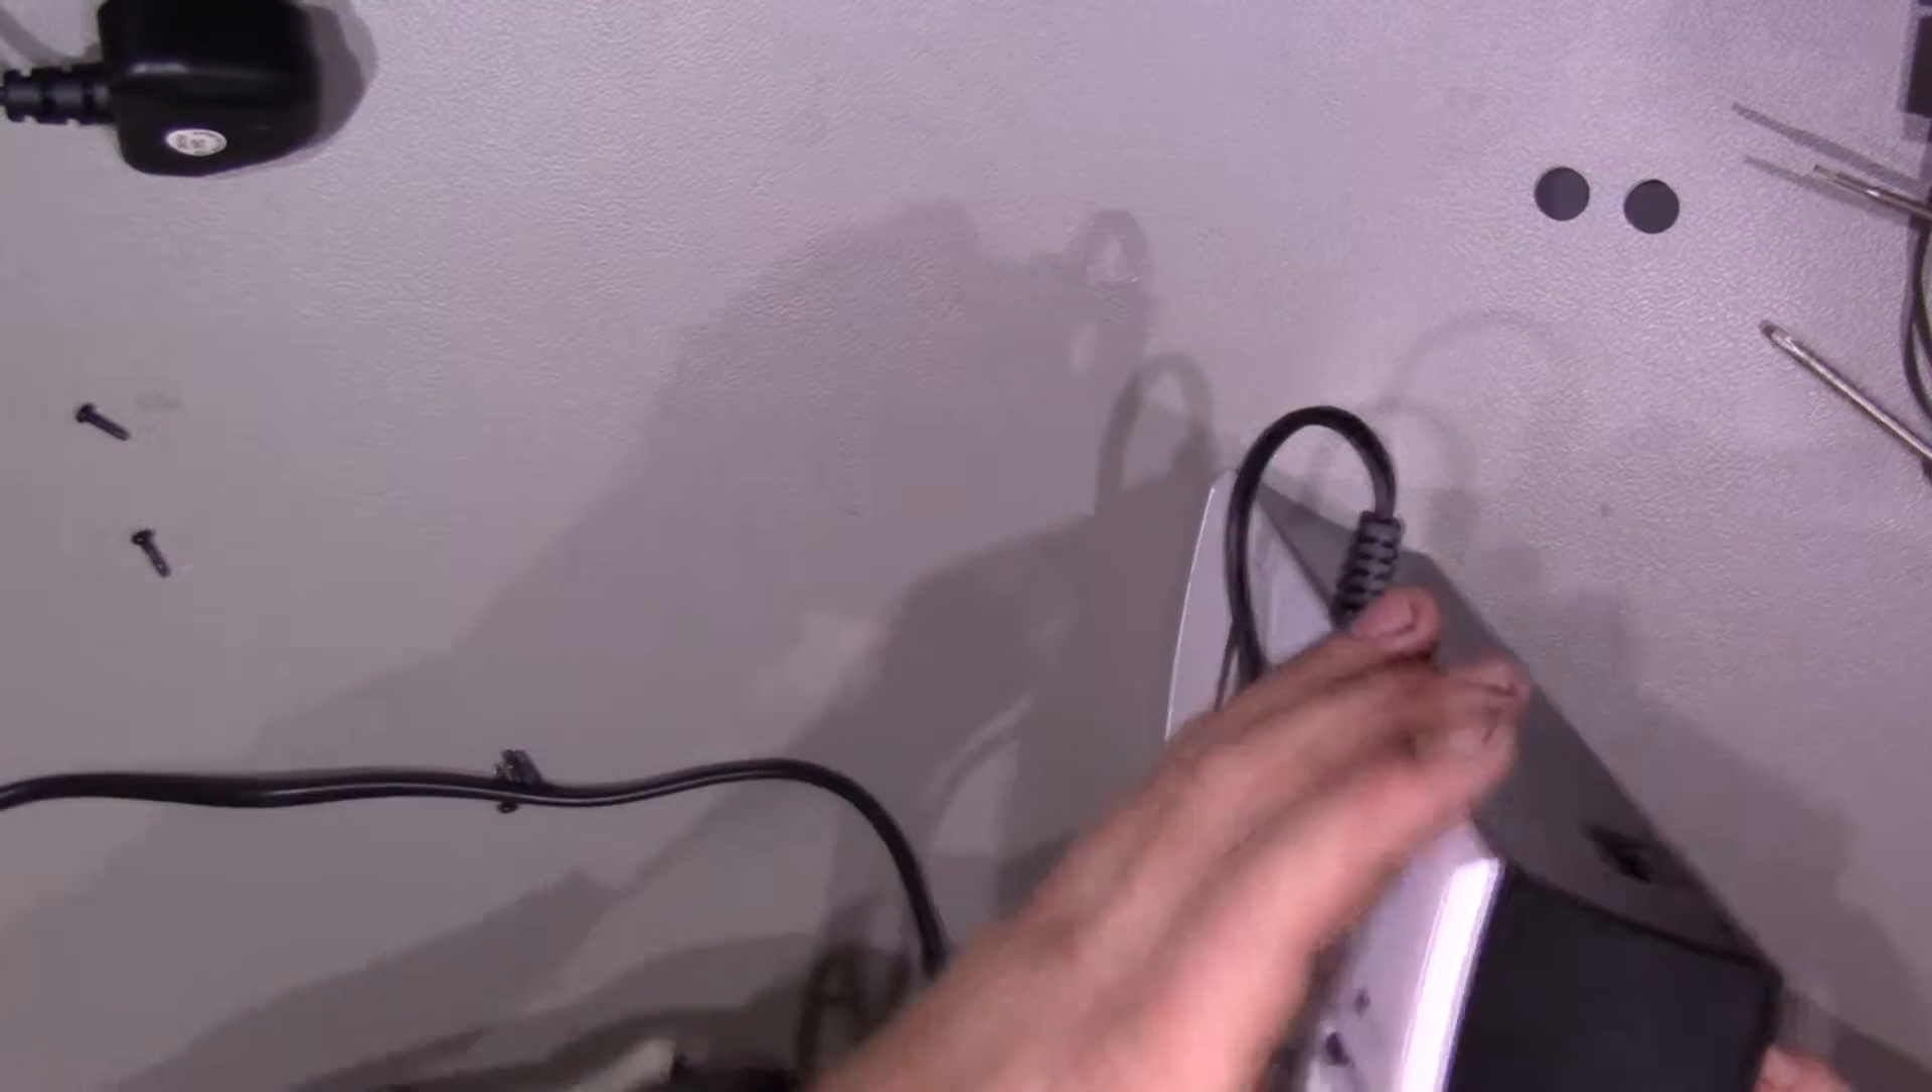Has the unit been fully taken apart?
No.